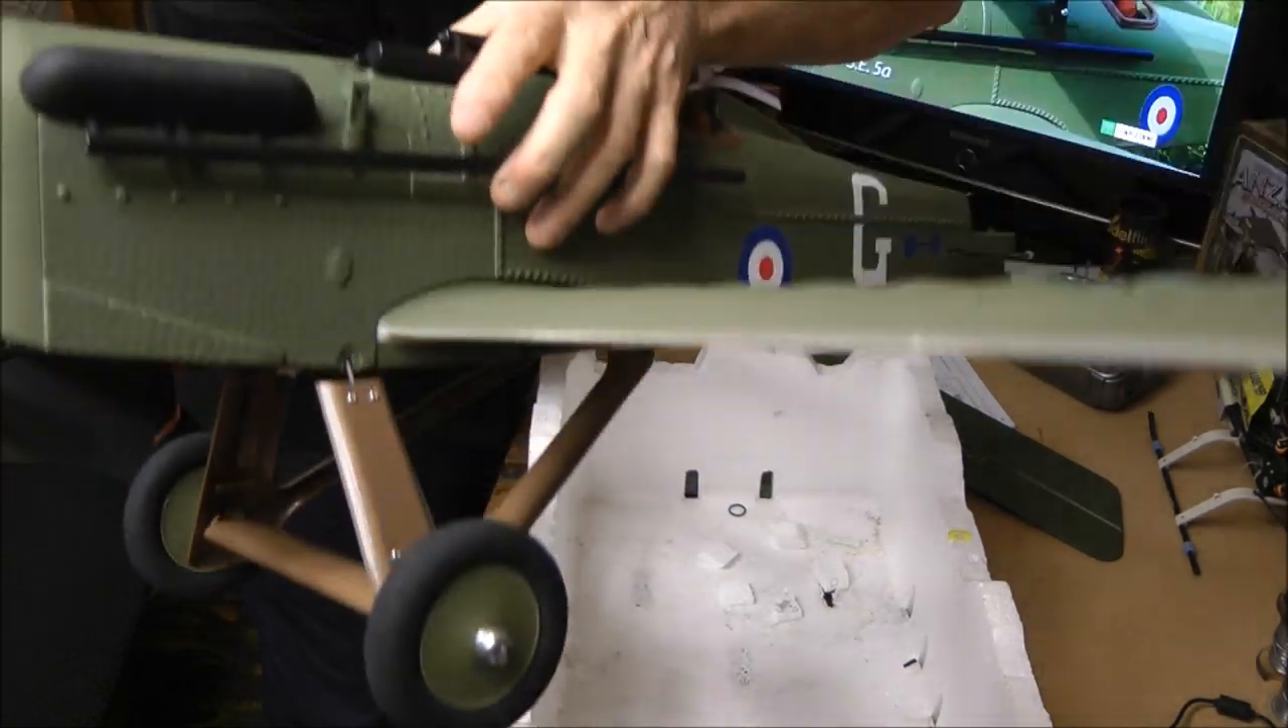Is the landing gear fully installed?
Yes.